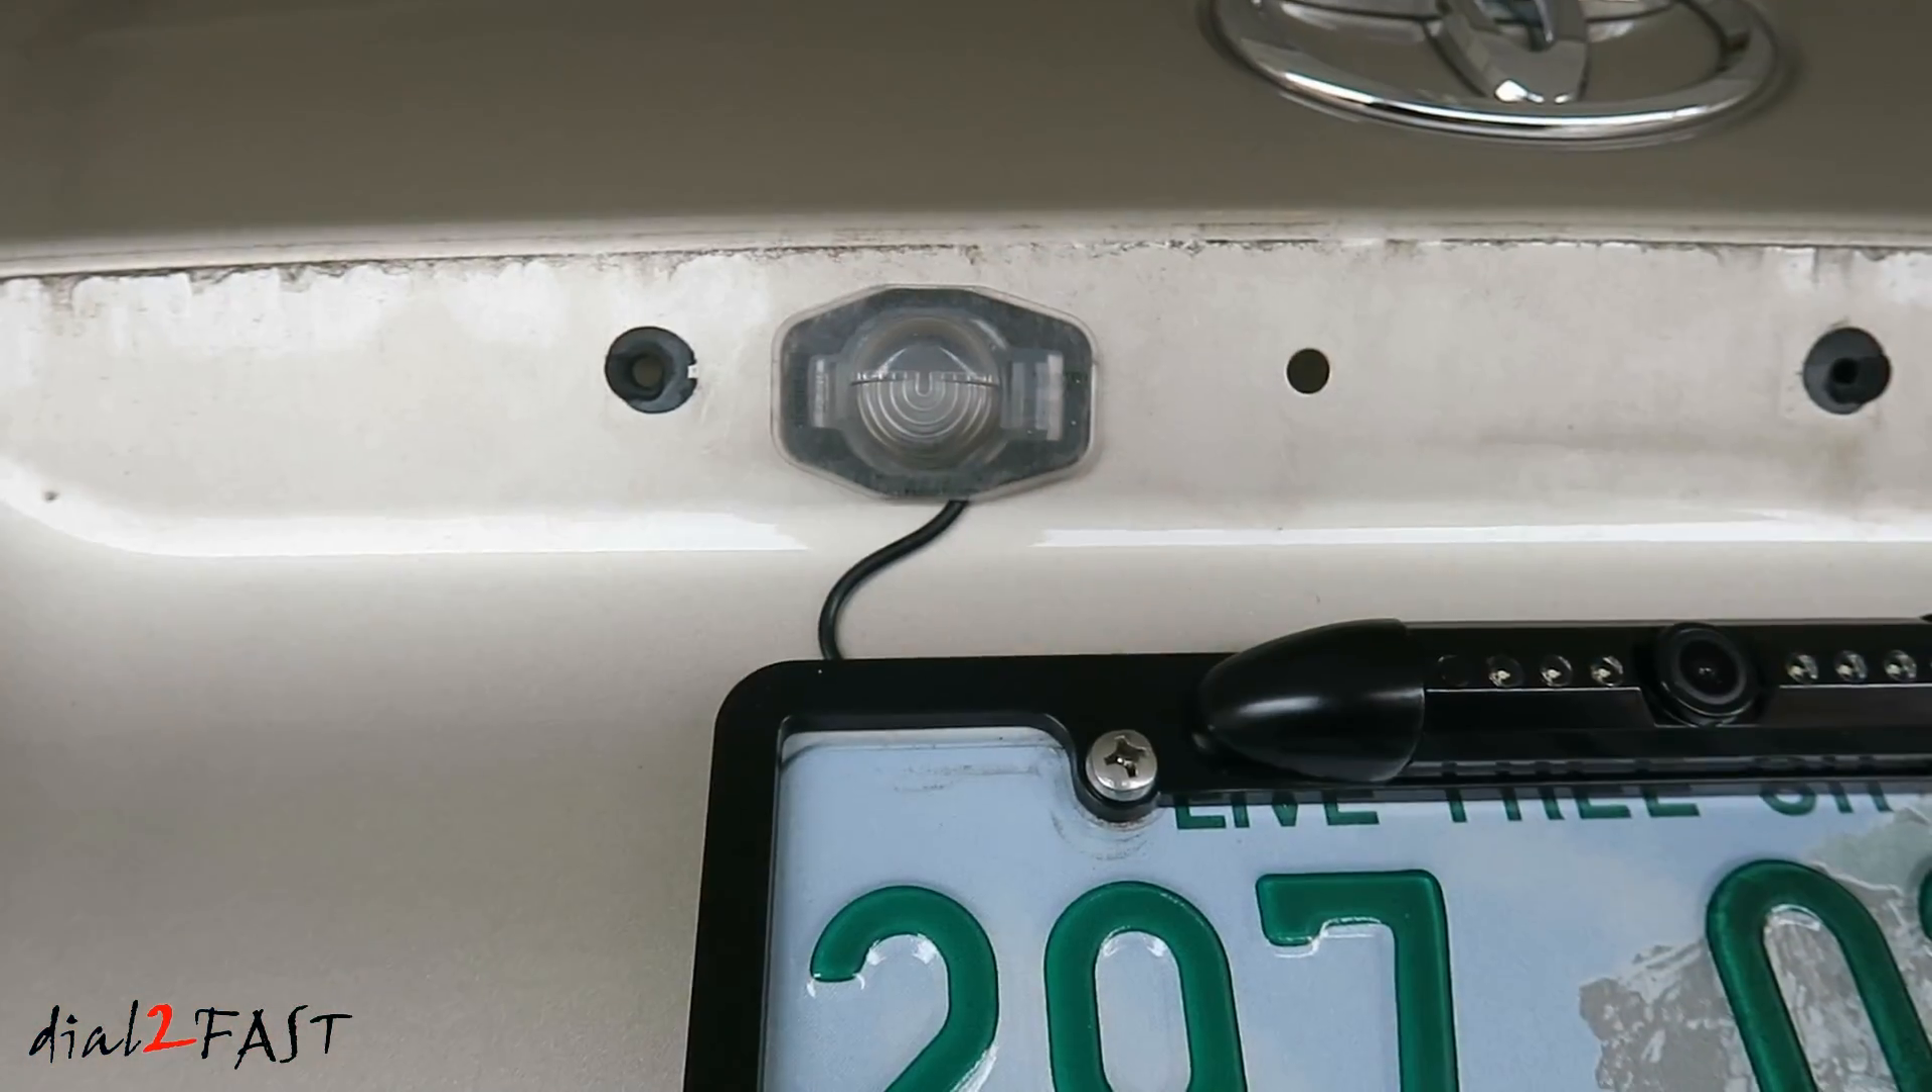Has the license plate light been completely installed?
Yes.